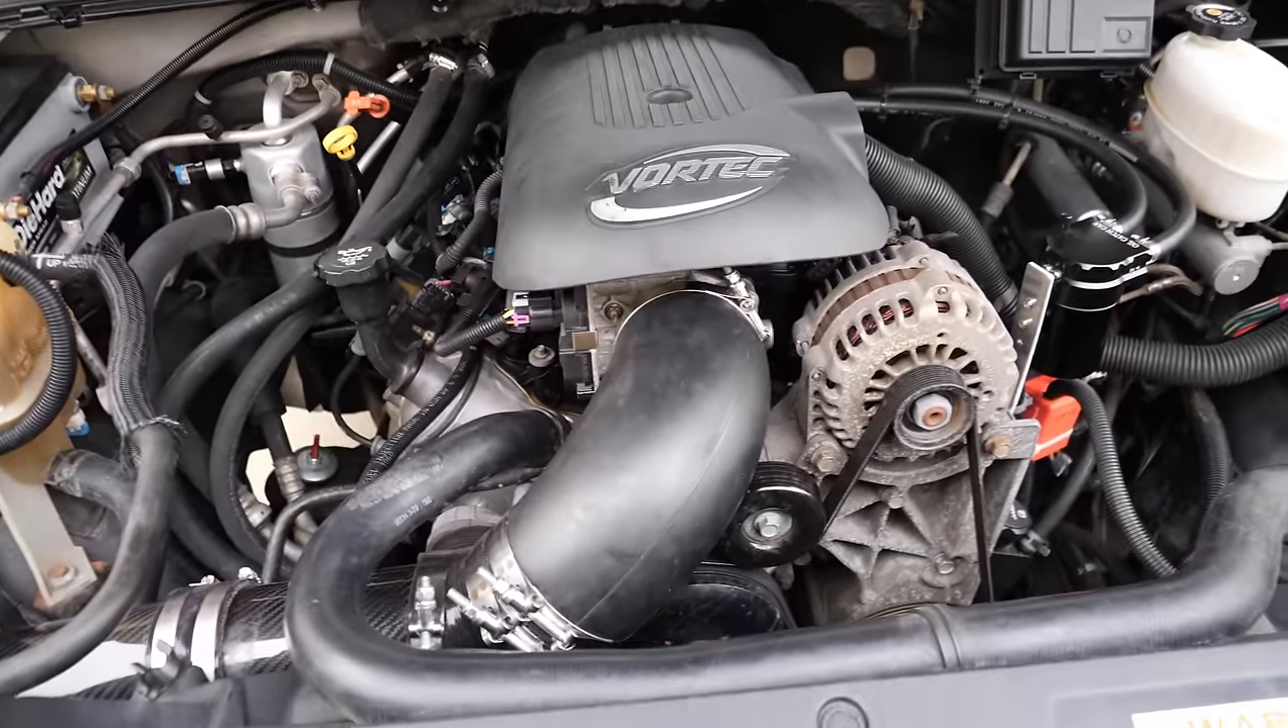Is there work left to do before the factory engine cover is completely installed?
No.